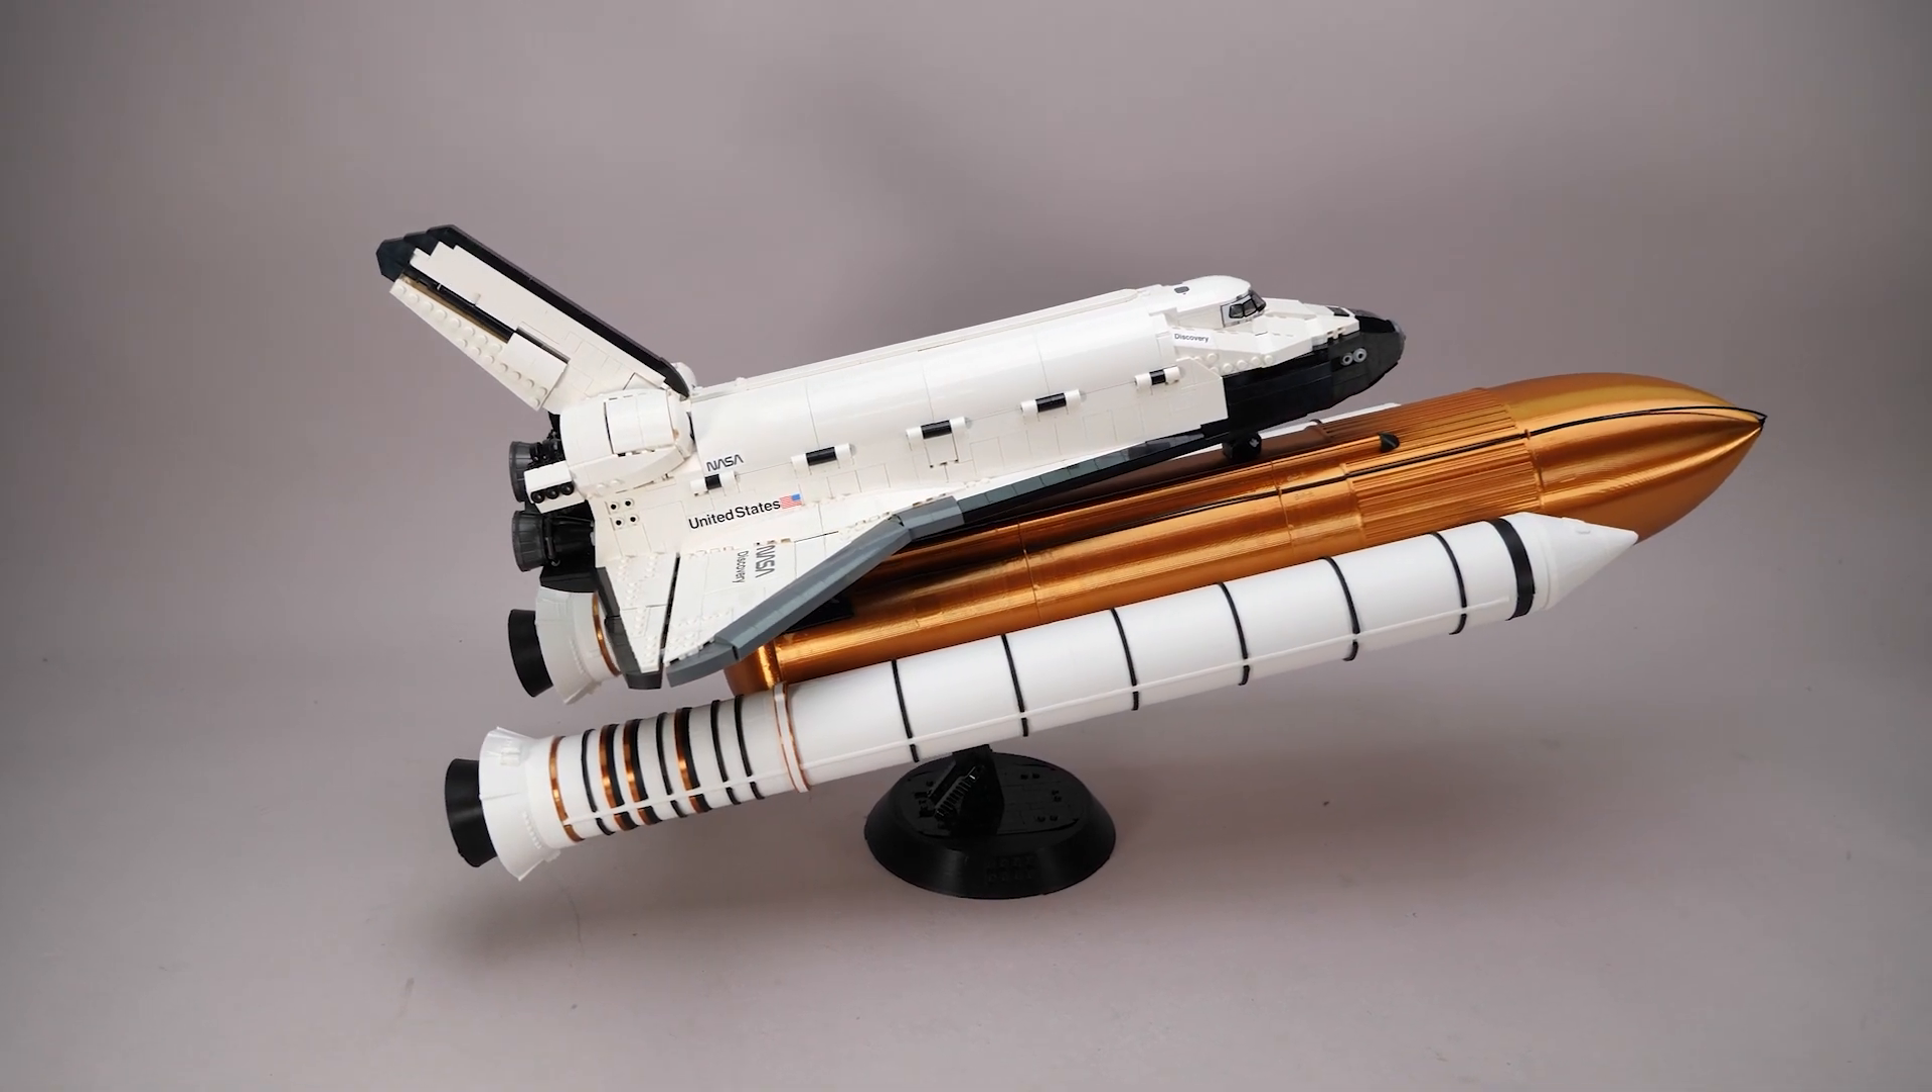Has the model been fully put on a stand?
Yes.